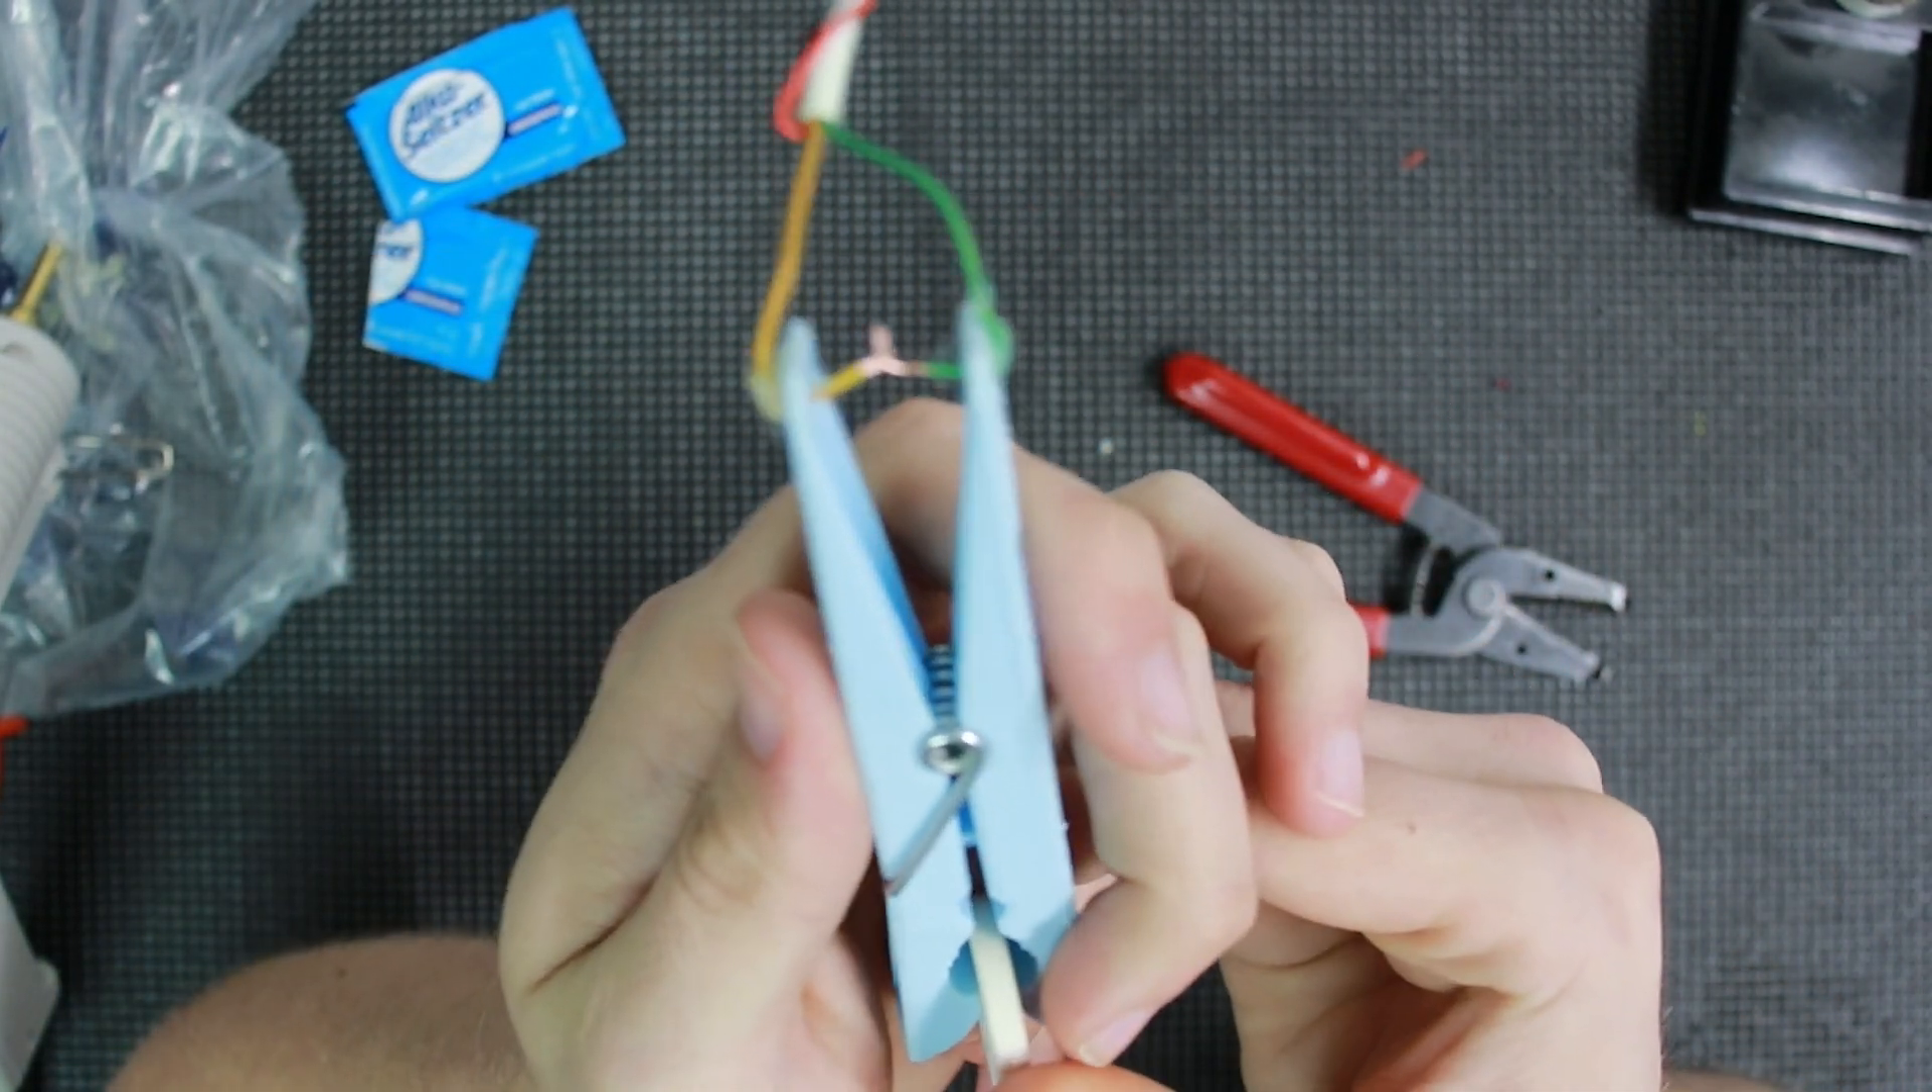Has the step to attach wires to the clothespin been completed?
Yes.